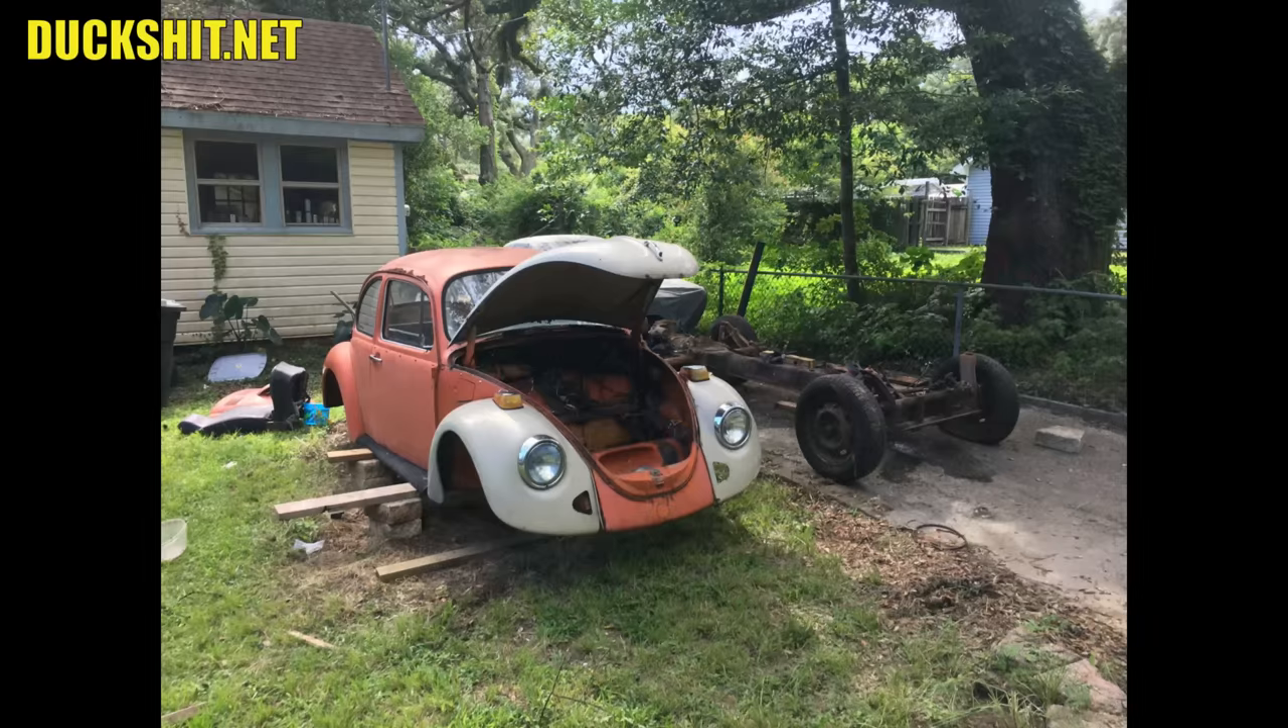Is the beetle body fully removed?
Yes.